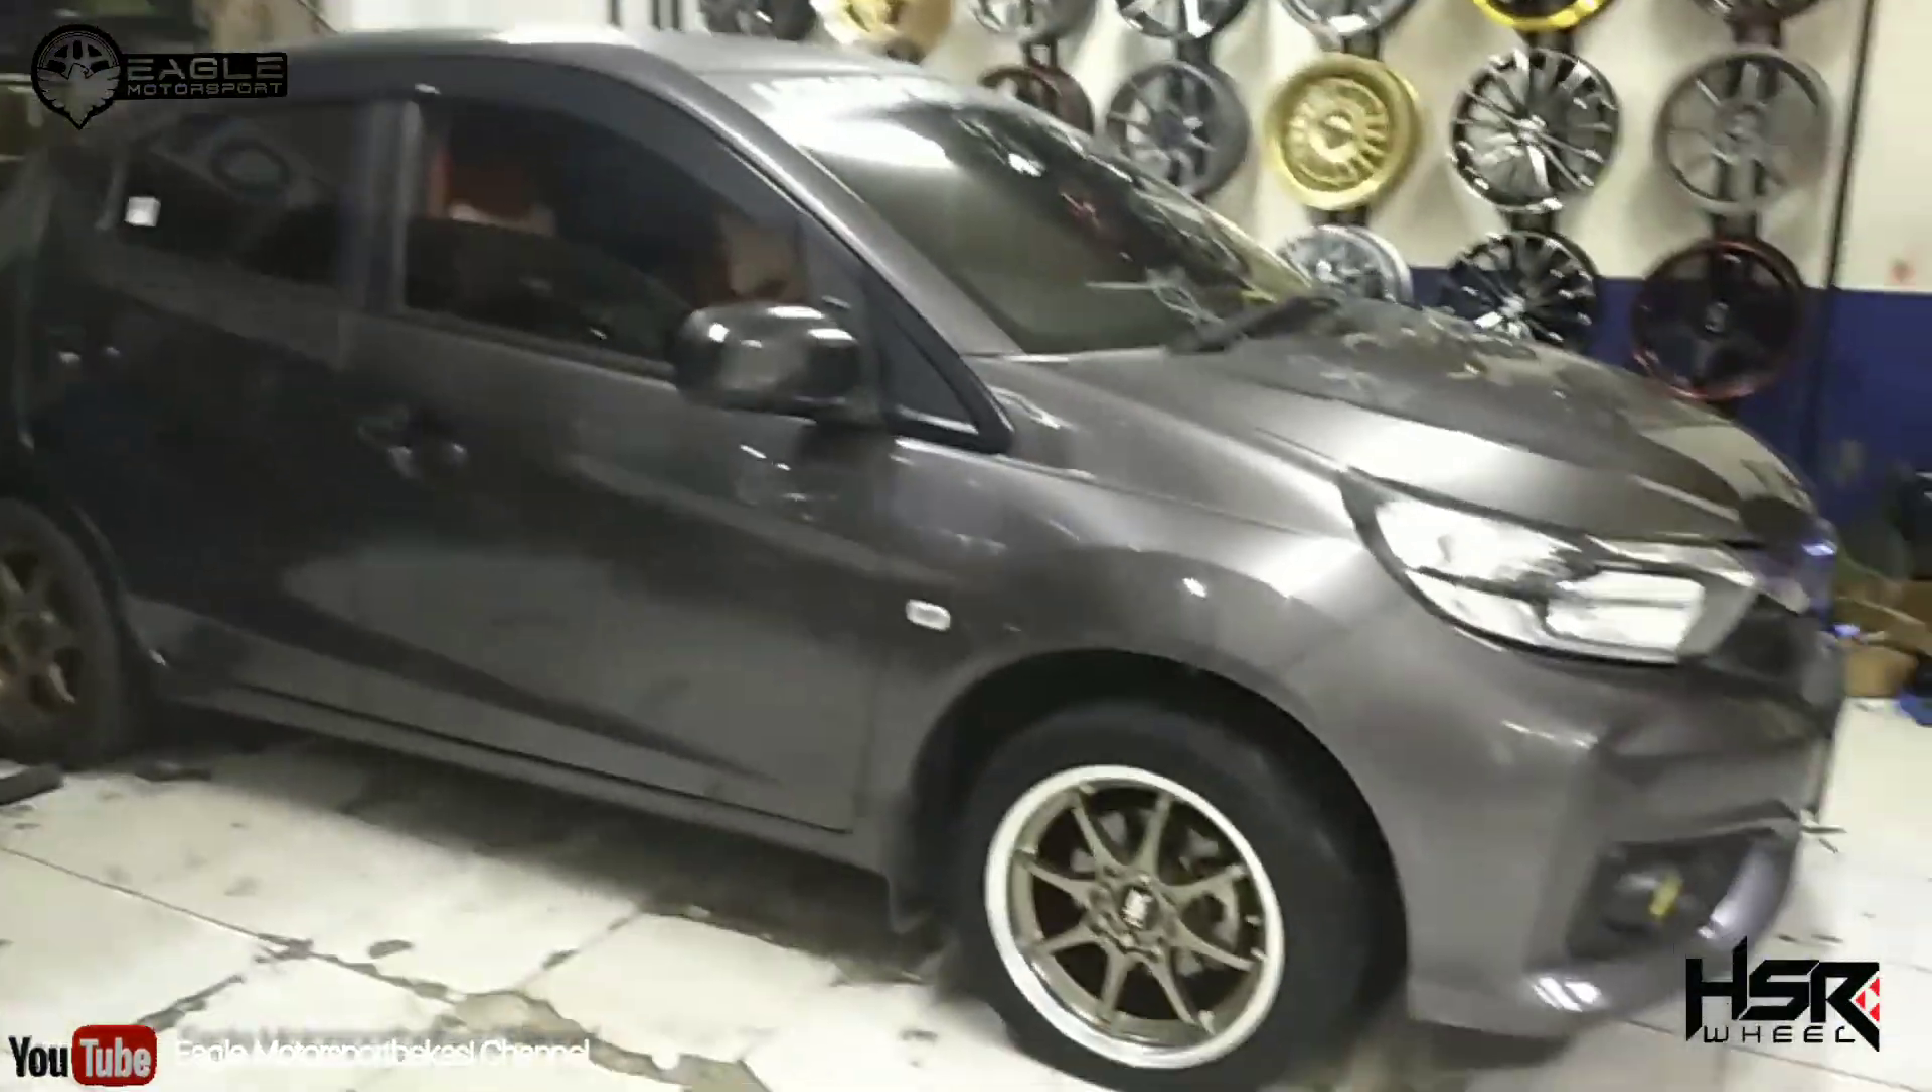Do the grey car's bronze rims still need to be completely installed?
No.